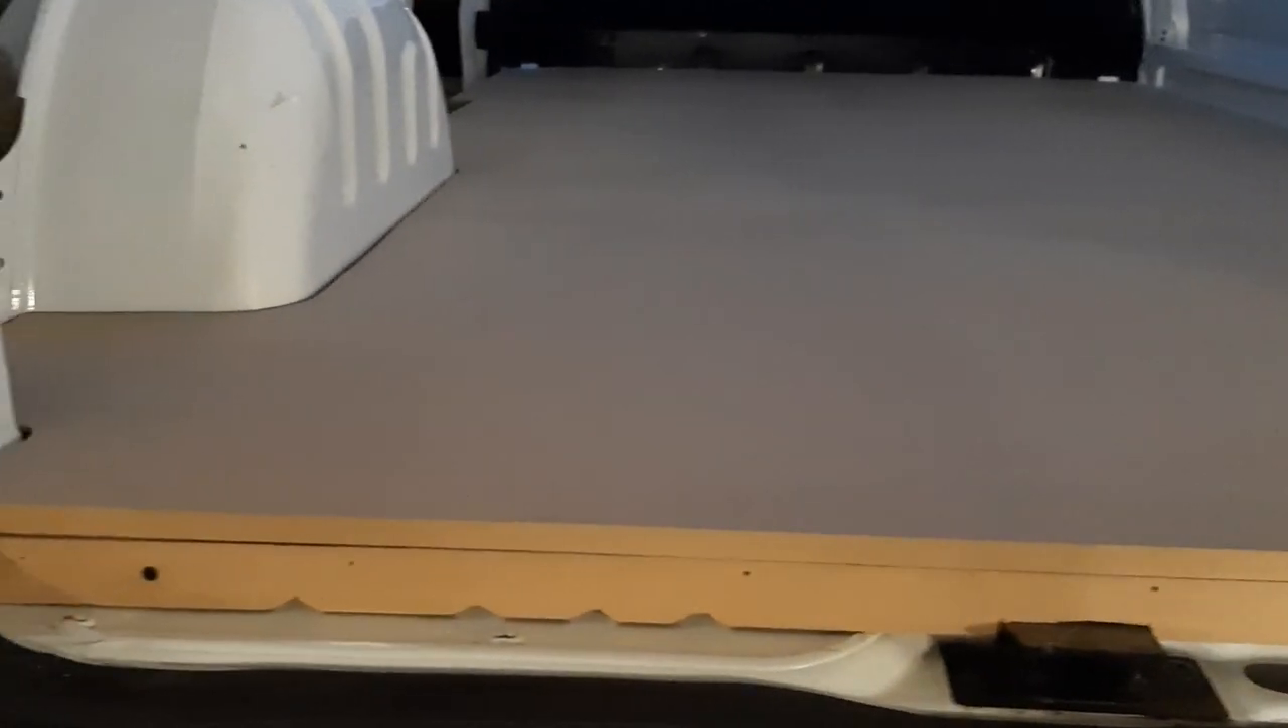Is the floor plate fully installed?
Yes.